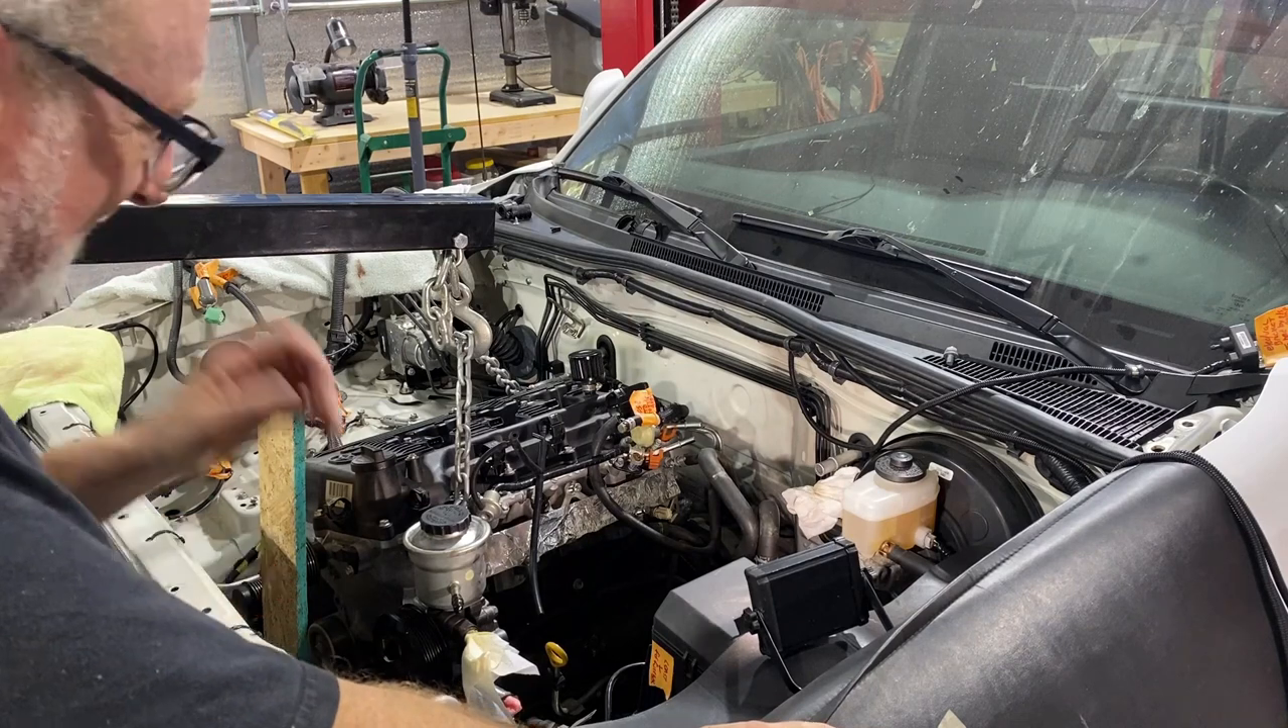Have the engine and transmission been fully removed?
No.